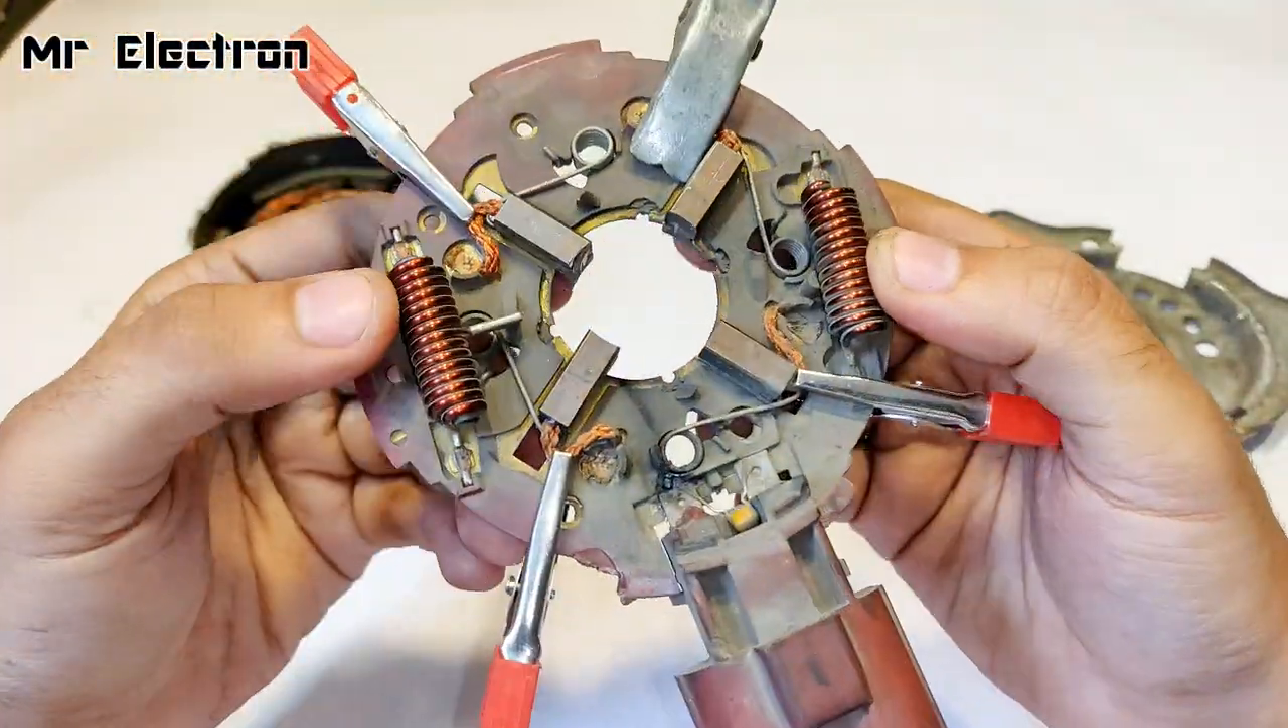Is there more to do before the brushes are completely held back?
No.